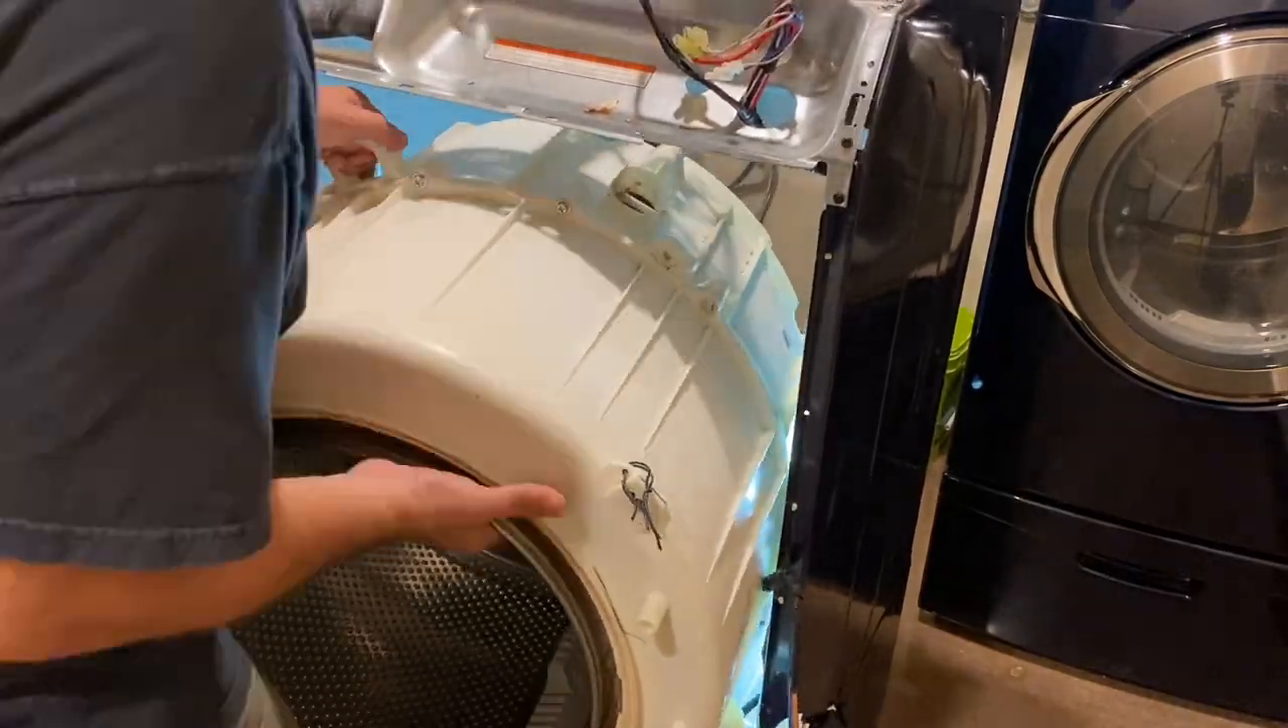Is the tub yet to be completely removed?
Yes.